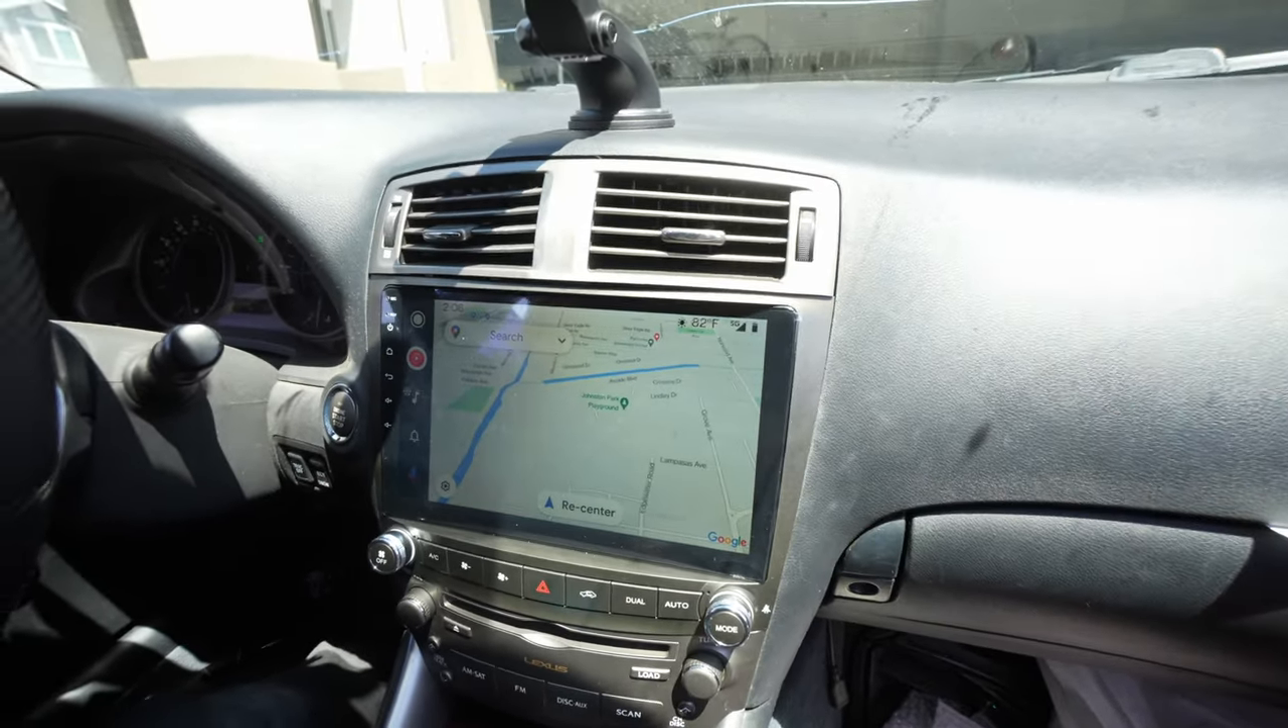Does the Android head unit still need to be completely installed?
No.